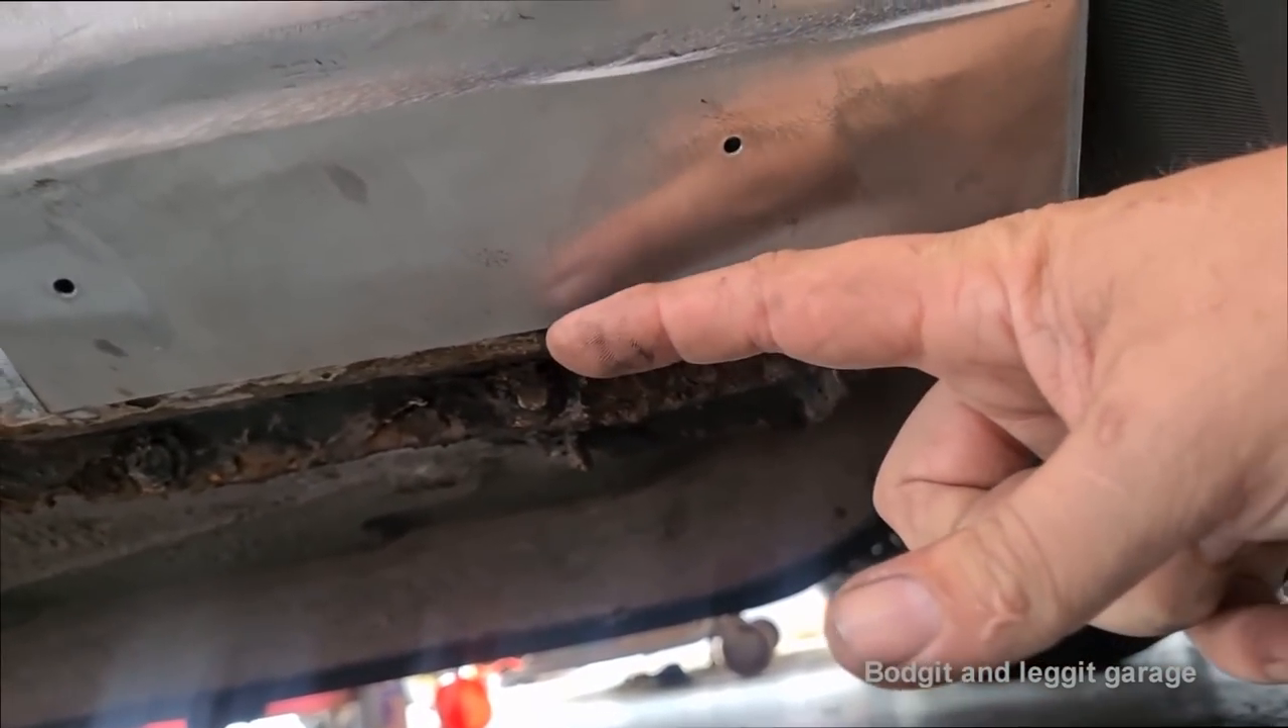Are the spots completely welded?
No.